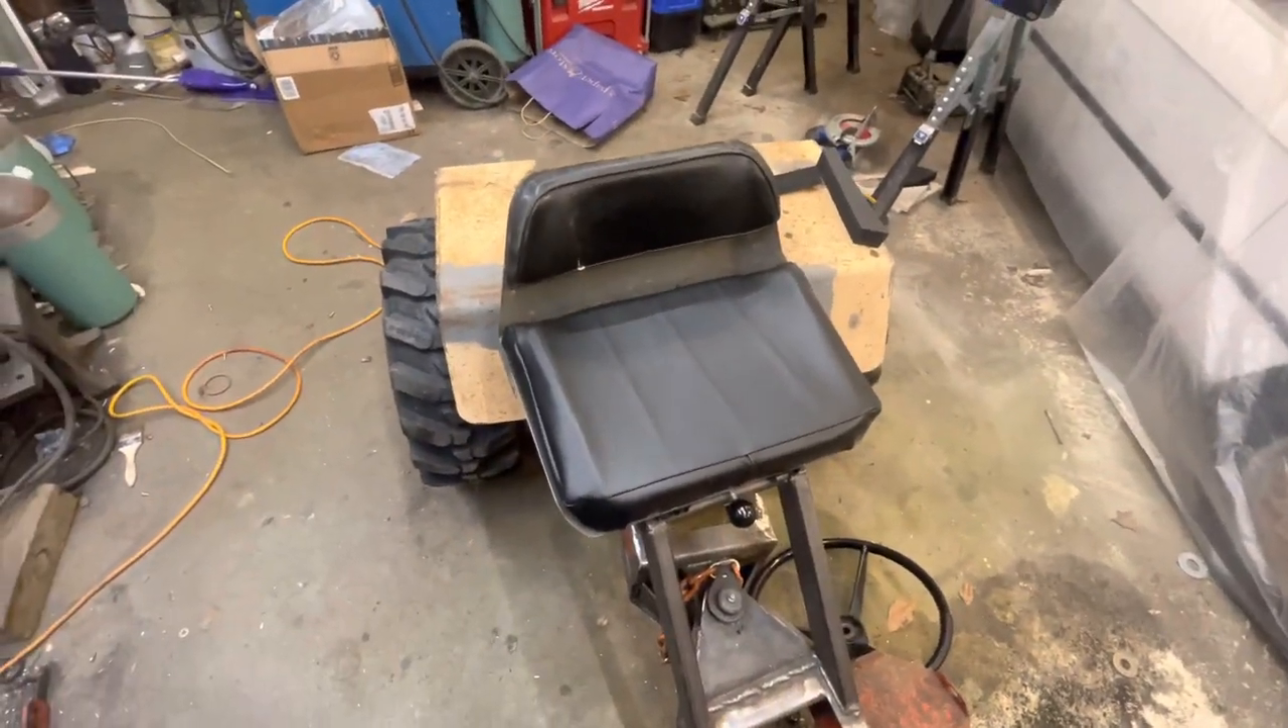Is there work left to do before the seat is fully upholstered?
No.